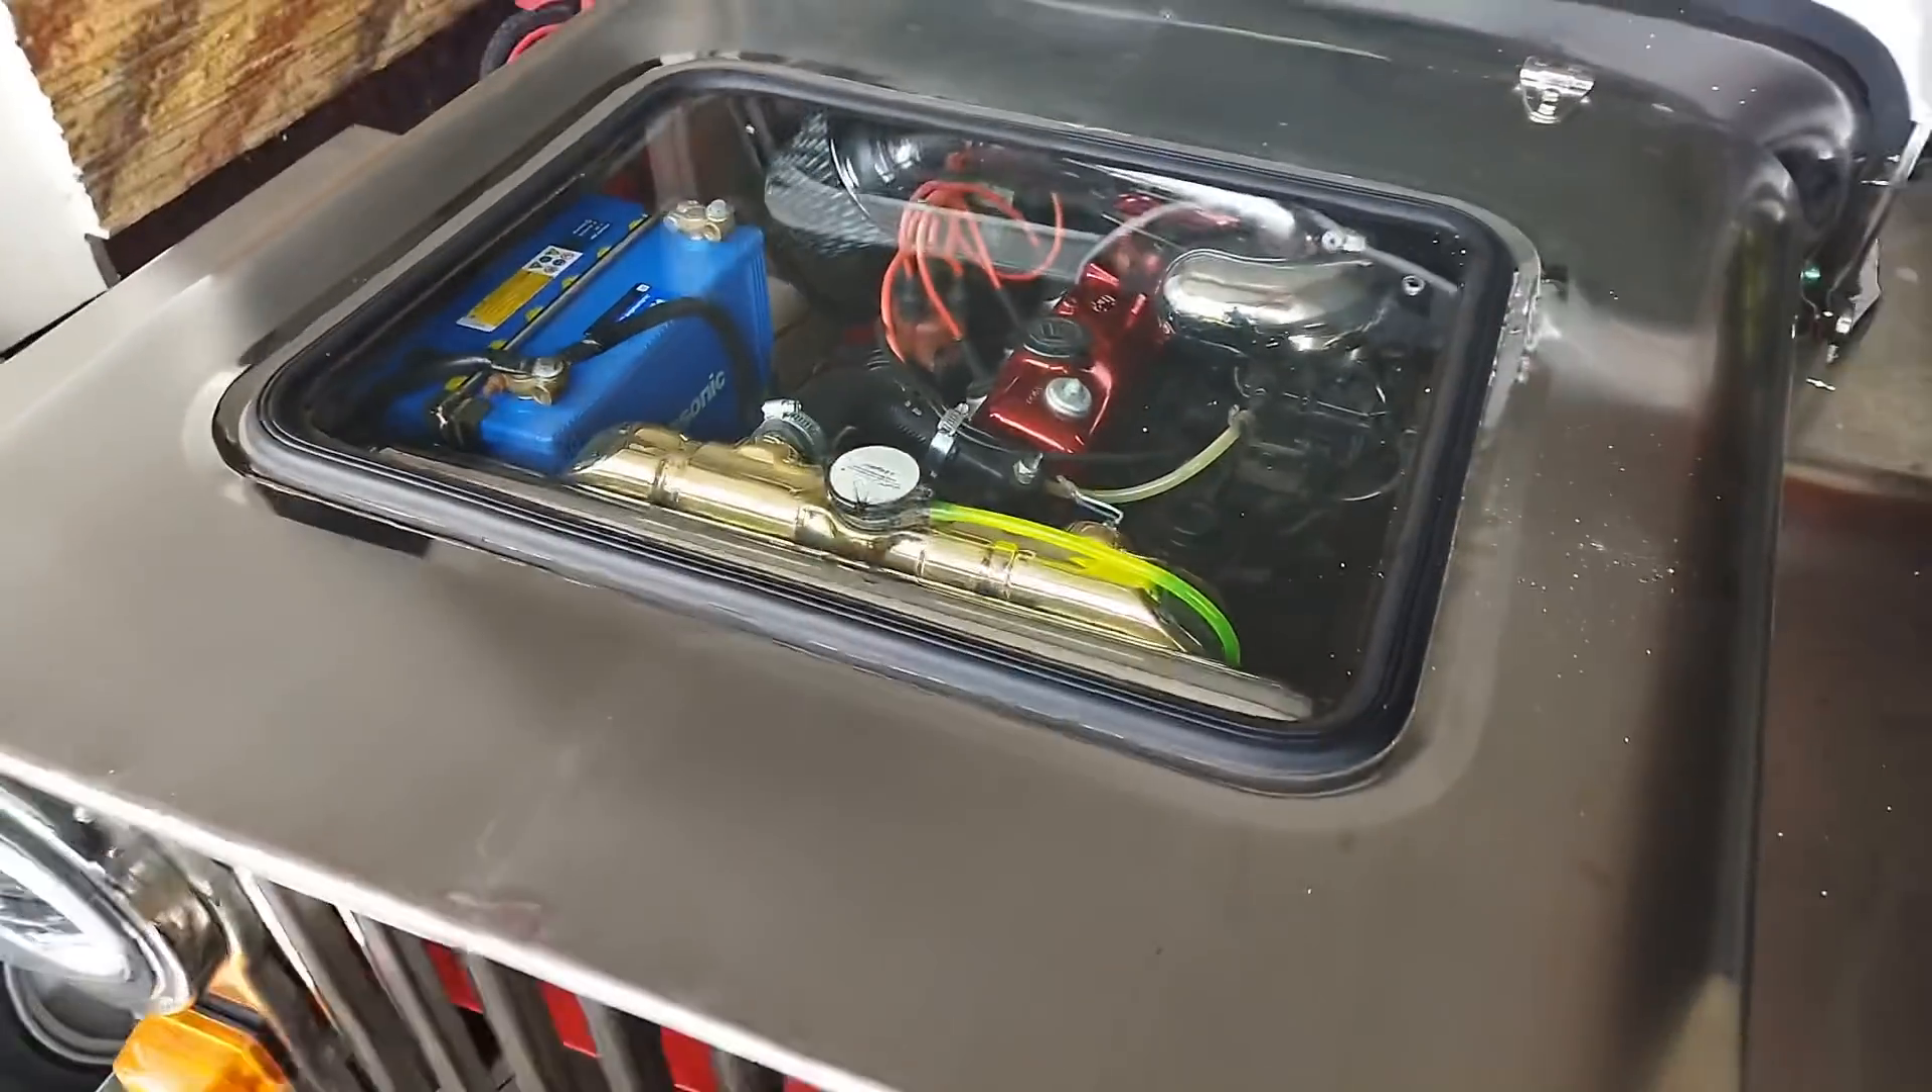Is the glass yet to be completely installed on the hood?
No.